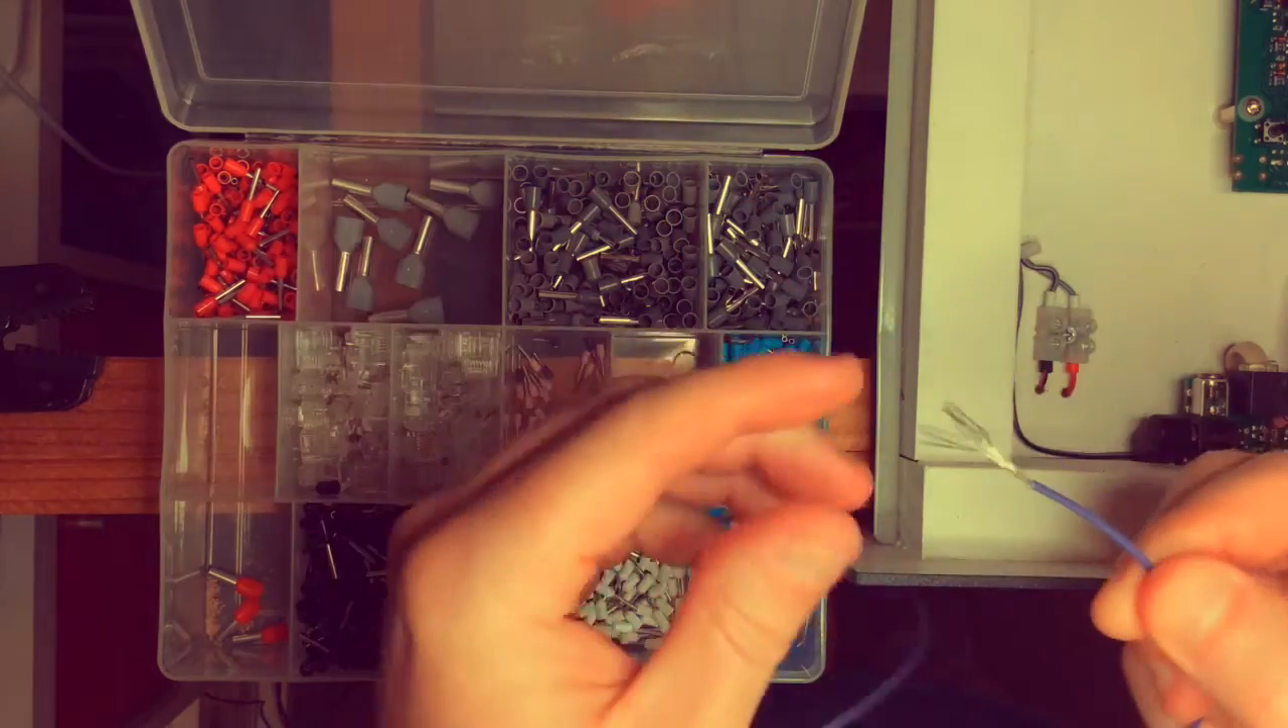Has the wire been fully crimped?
No.